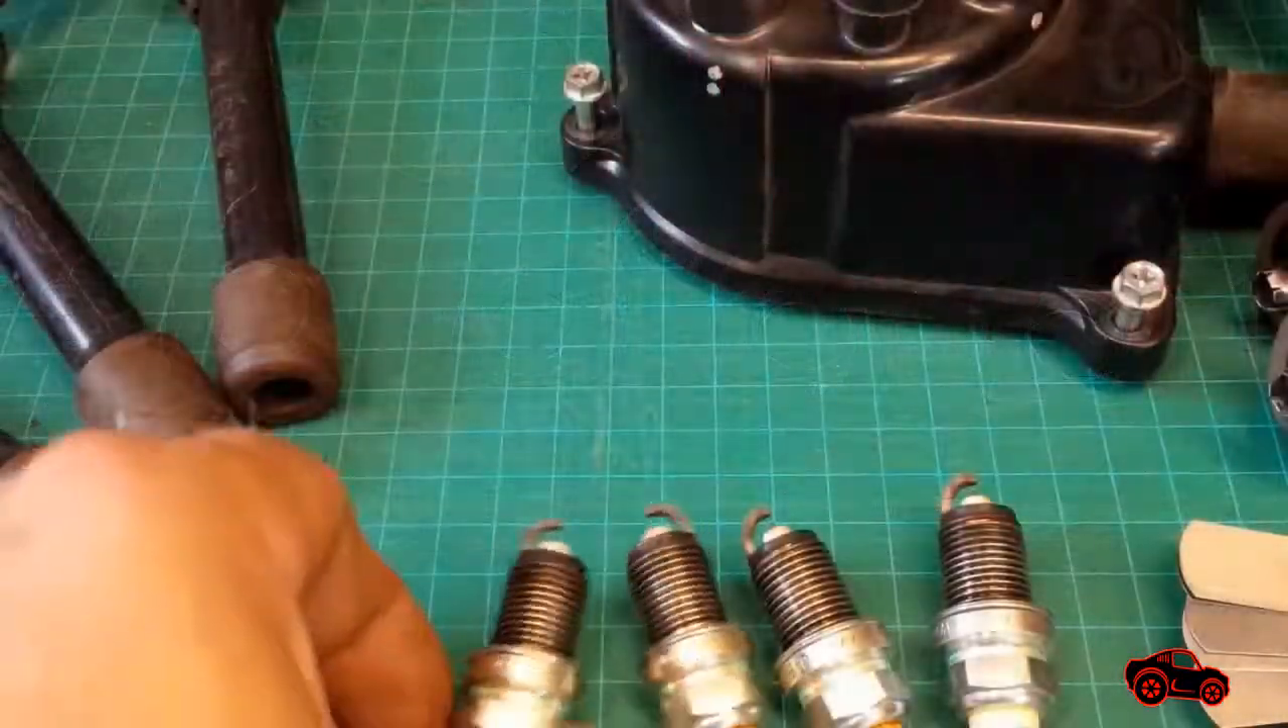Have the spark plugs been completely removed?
Yes.